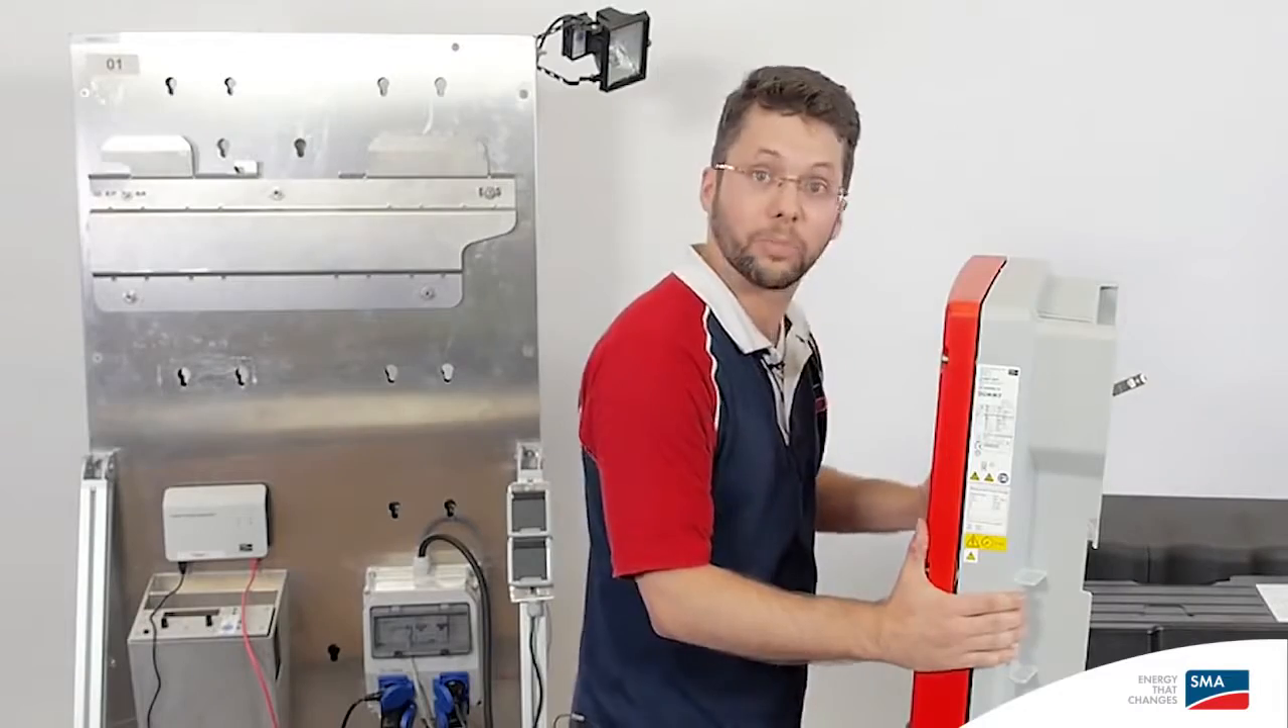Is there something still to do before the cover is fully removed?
Yes.